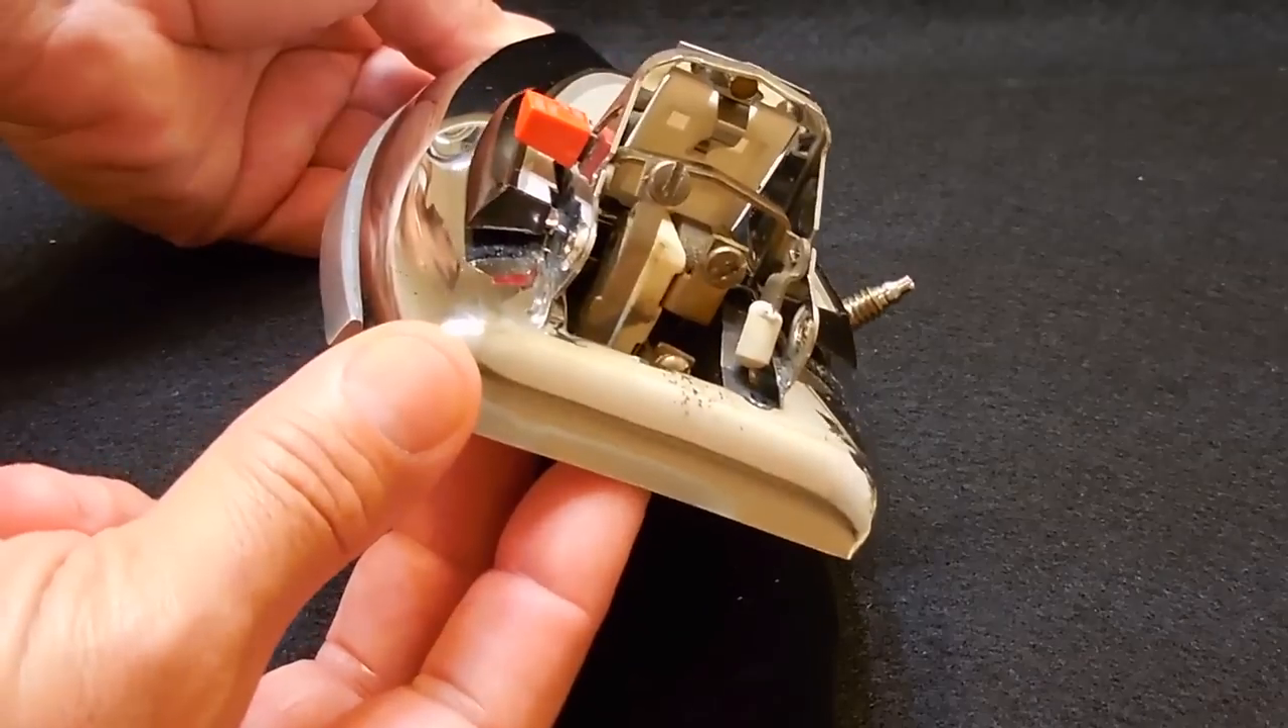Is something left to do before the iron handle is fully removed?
No.